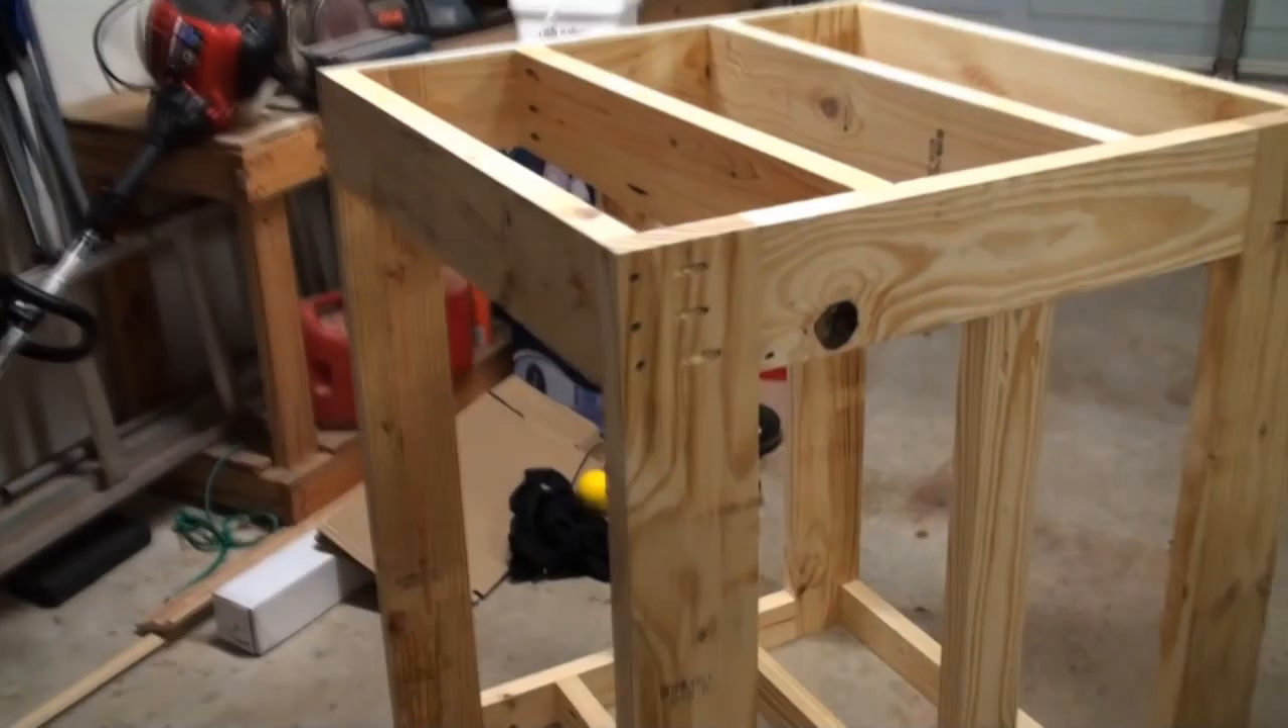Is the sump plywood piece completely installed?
No.